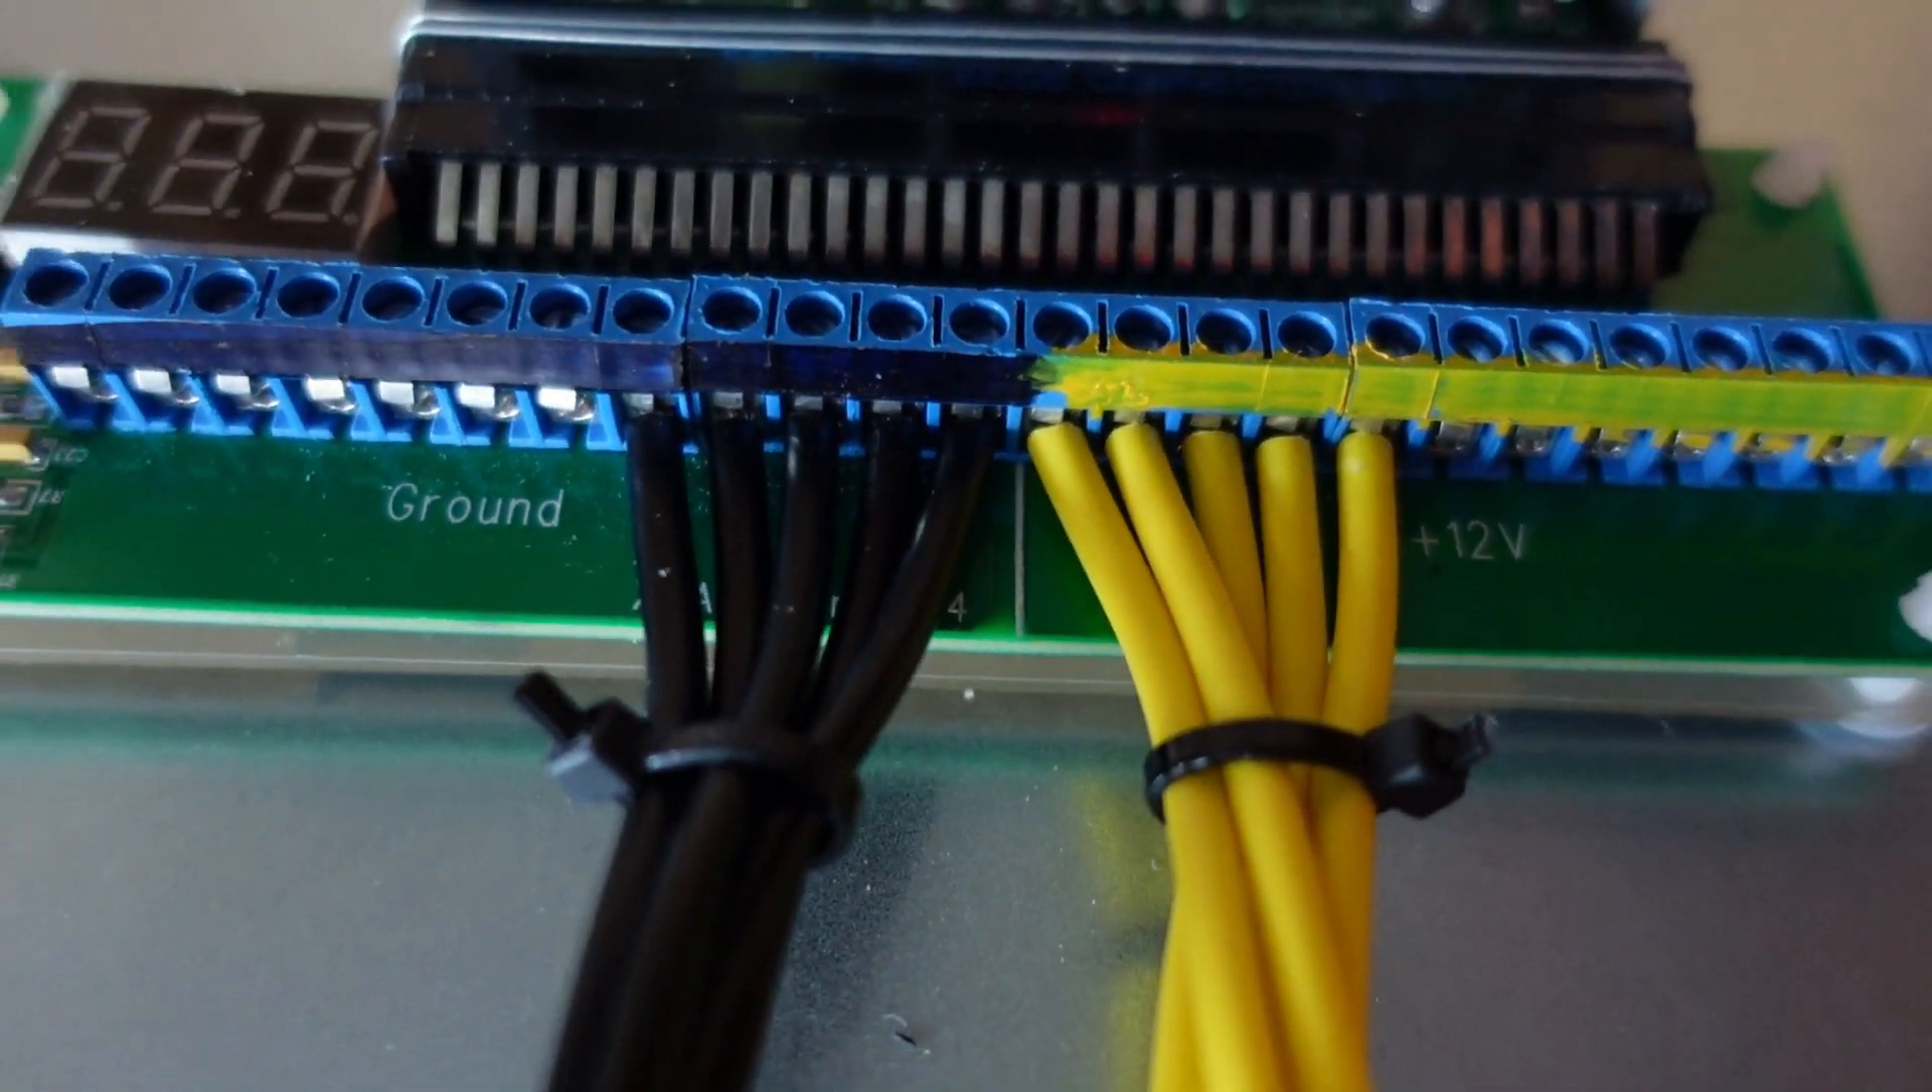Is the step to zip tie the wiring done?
Yes.